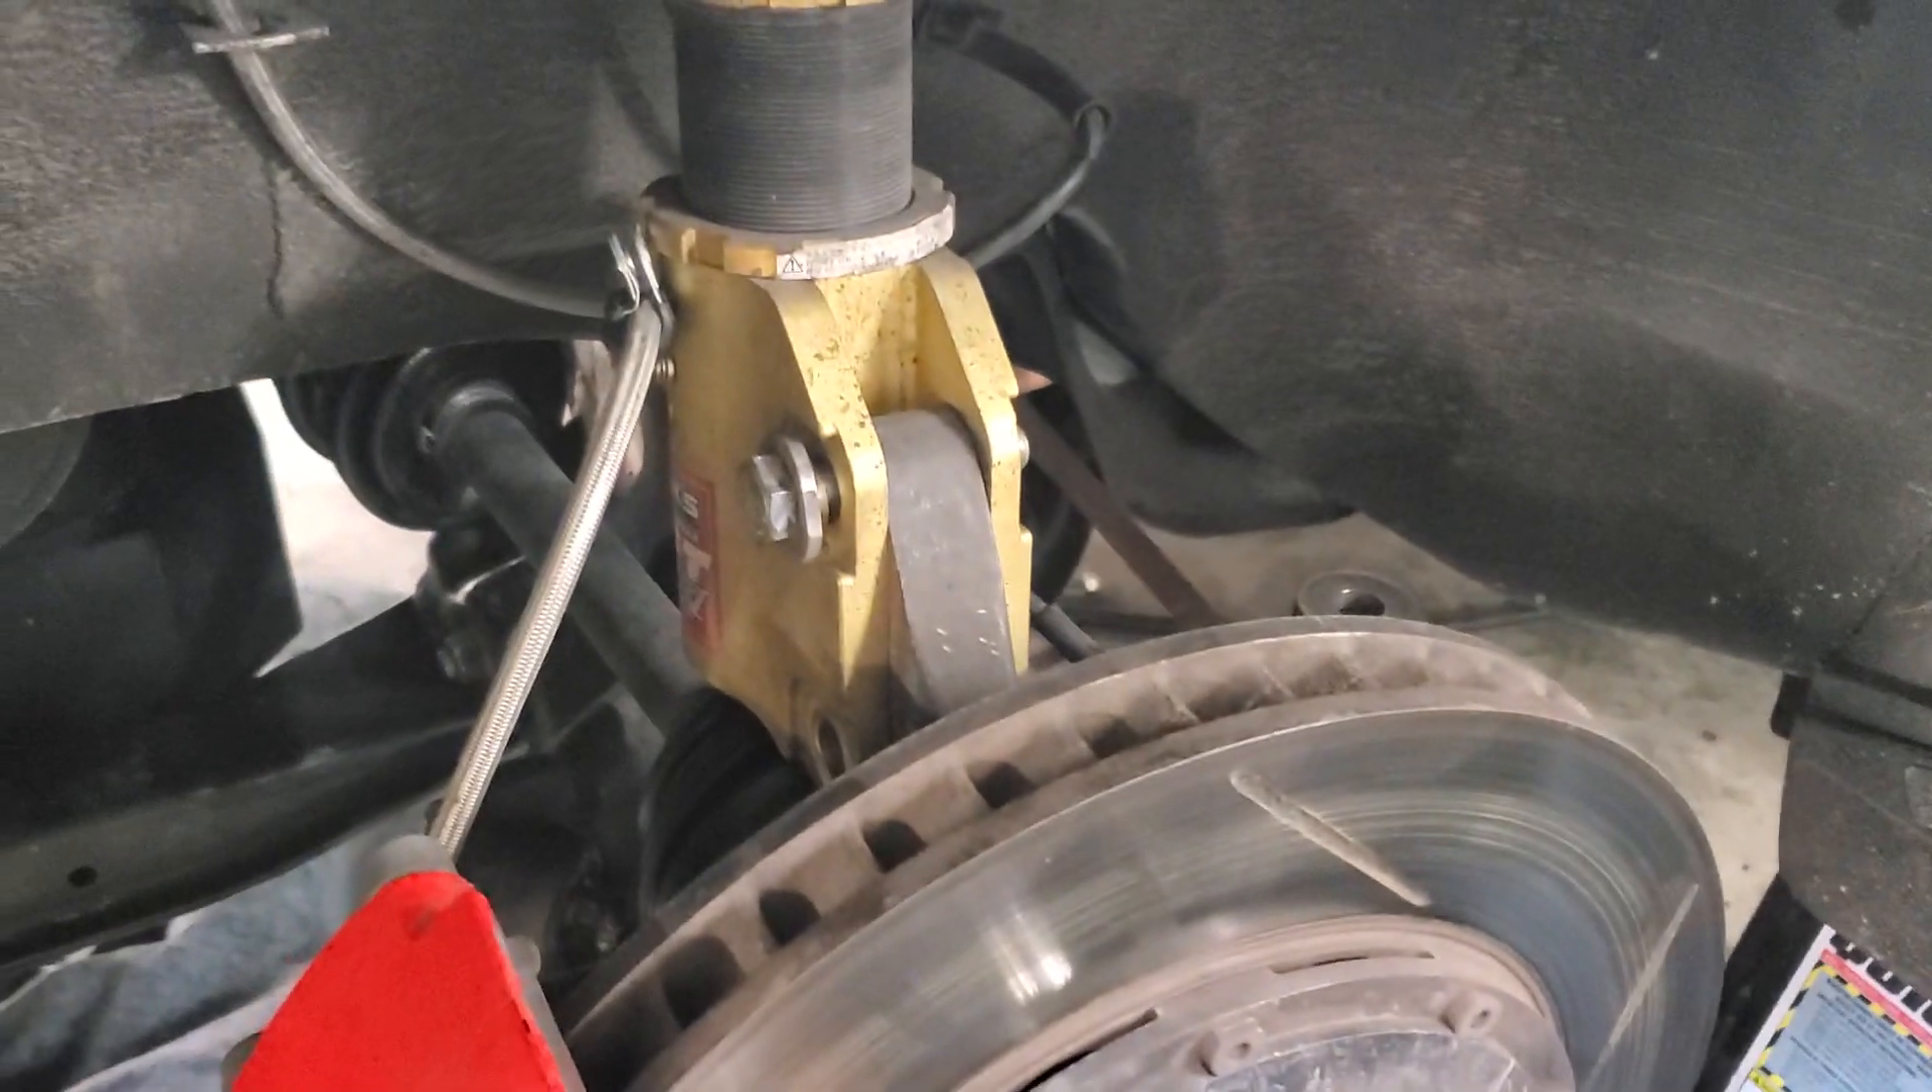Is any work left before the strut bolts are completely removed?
Yes.